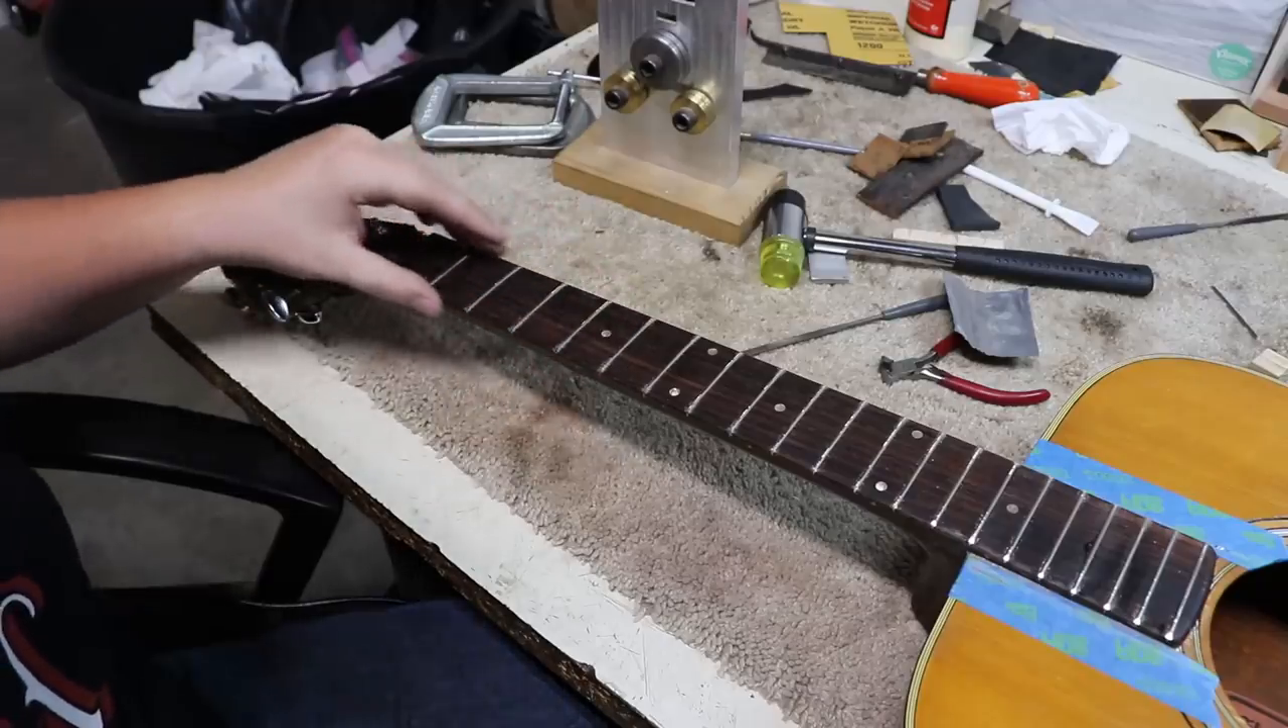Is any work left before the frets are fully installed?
No.